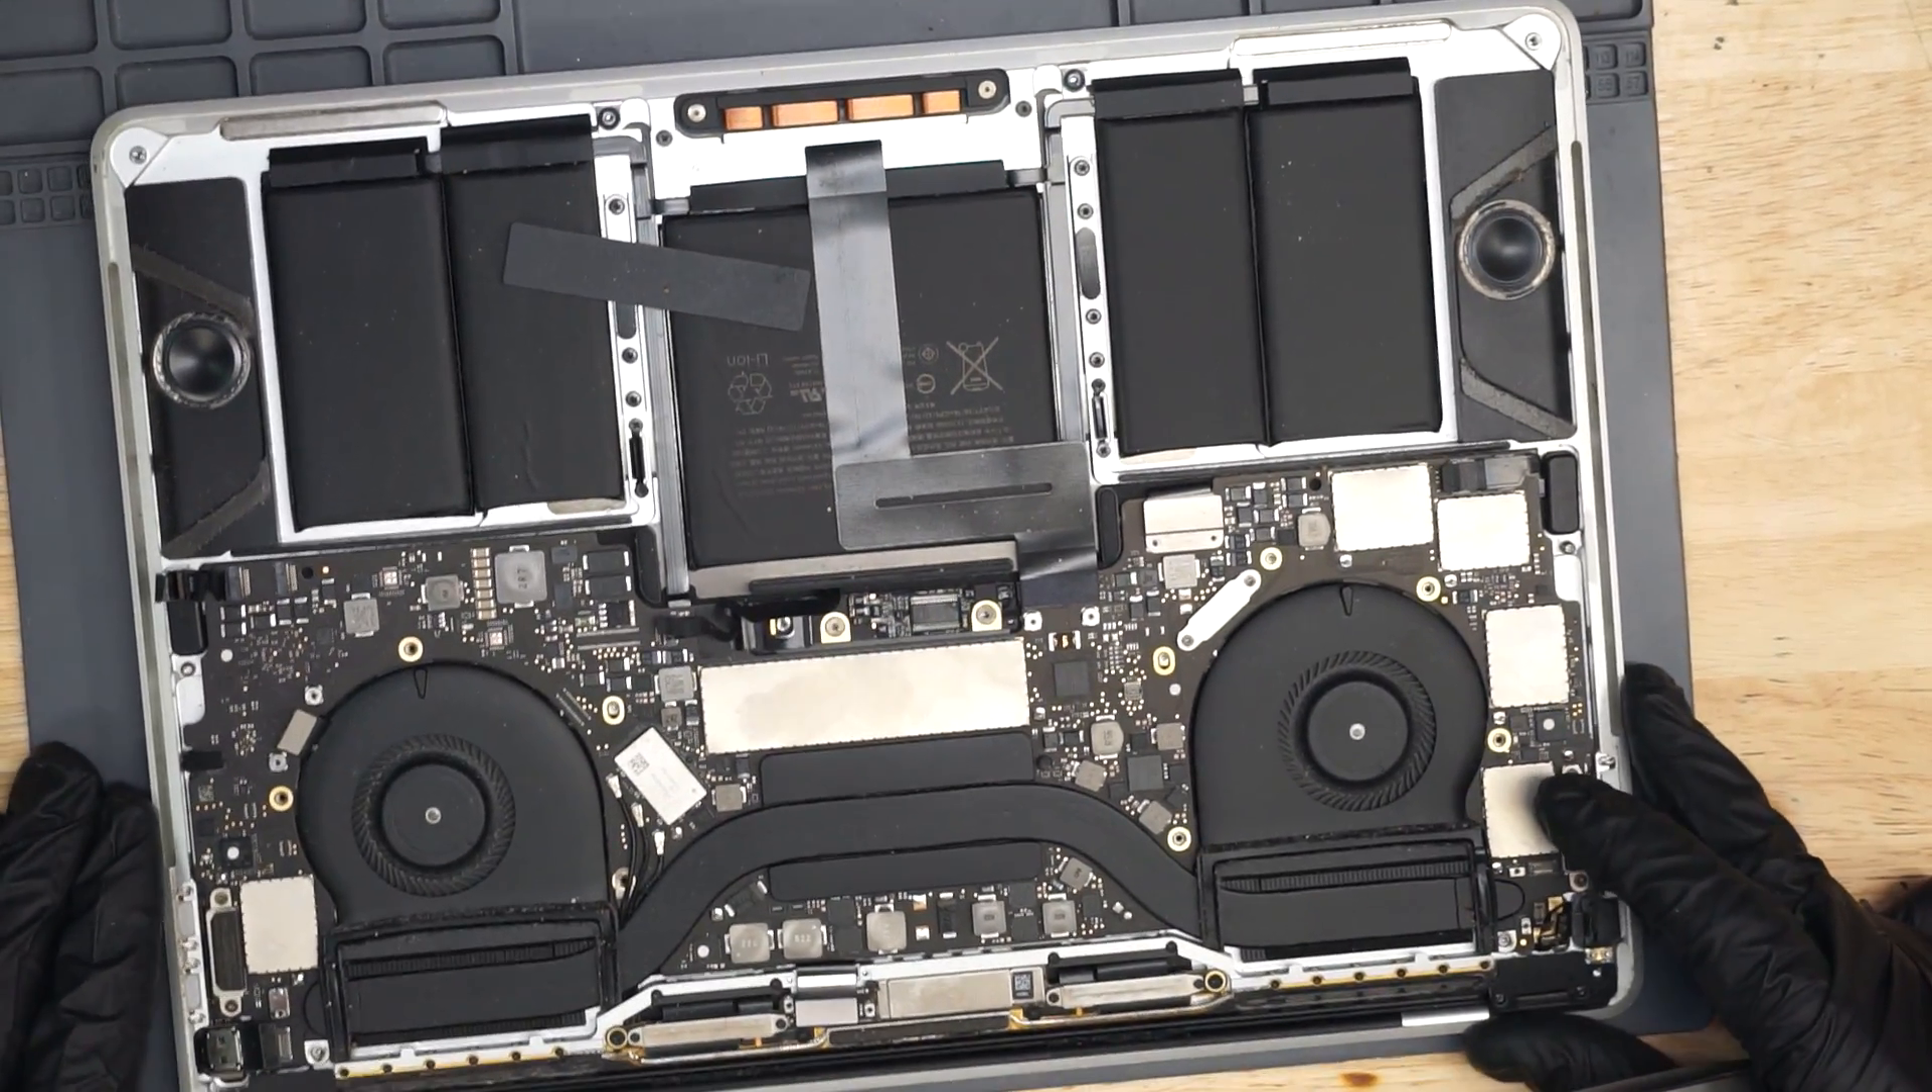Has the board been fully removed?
No.